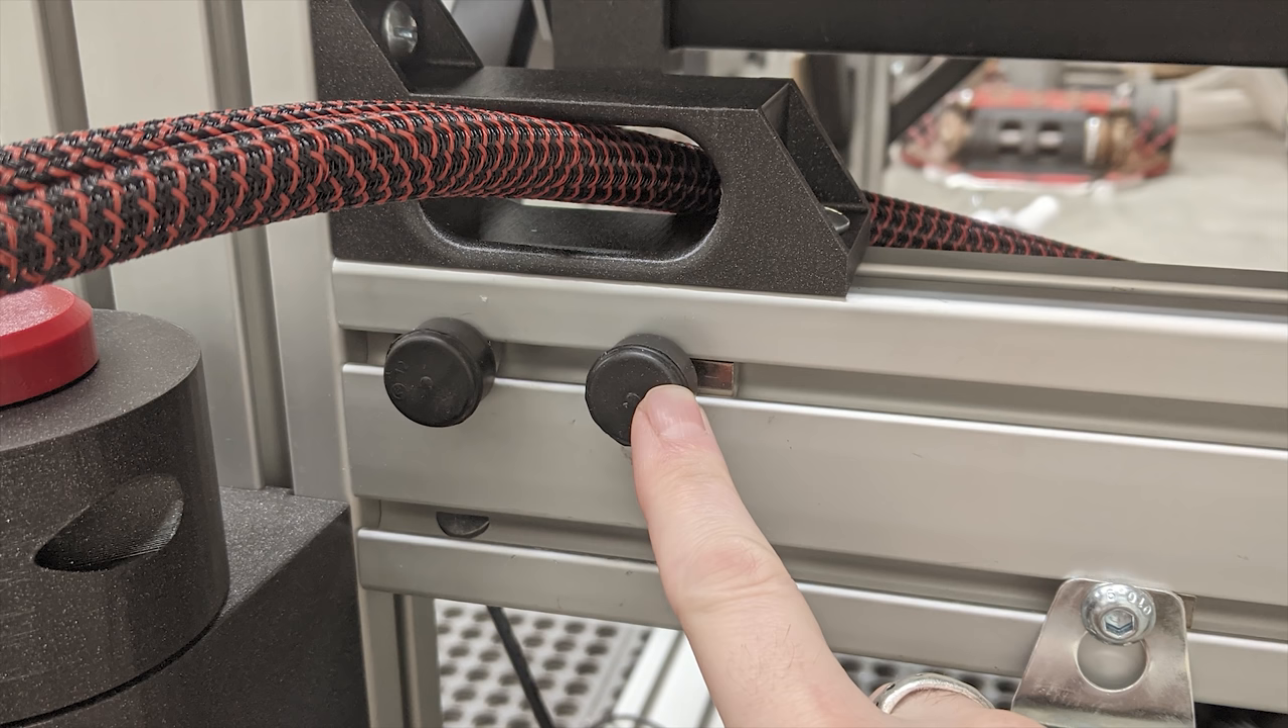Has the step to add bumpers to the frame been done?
Yes.